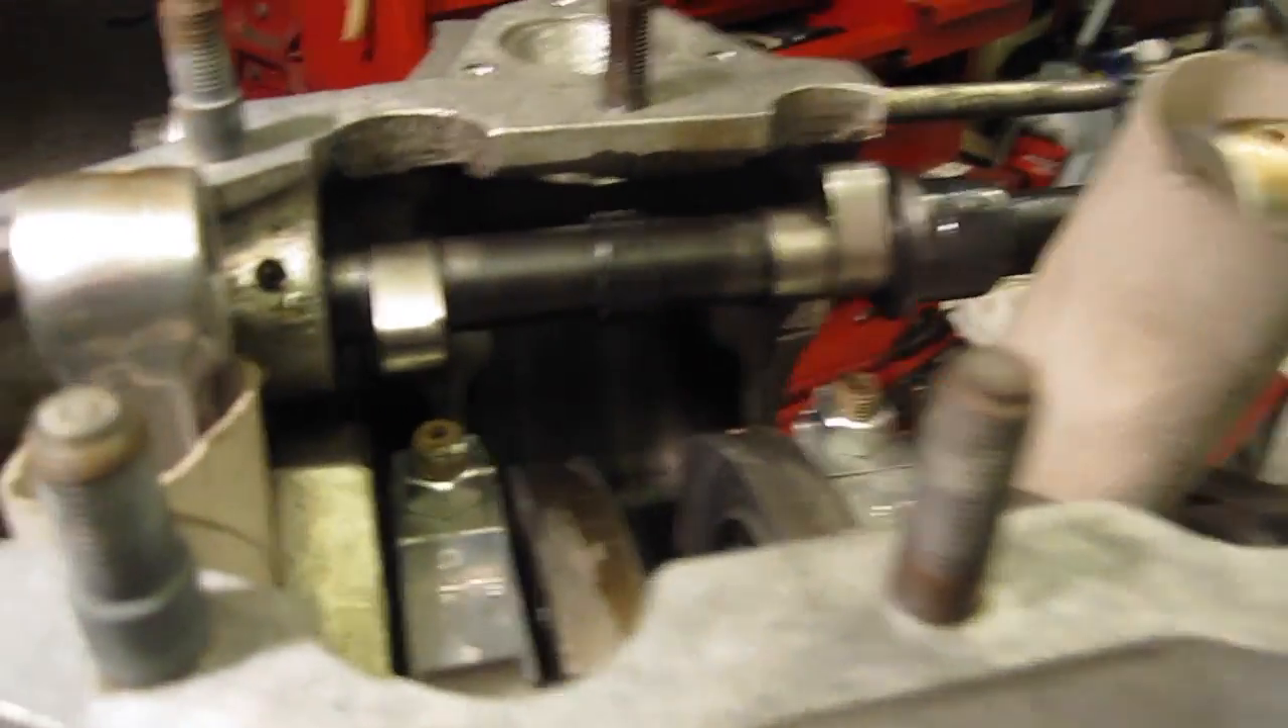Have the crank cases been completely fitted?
No.